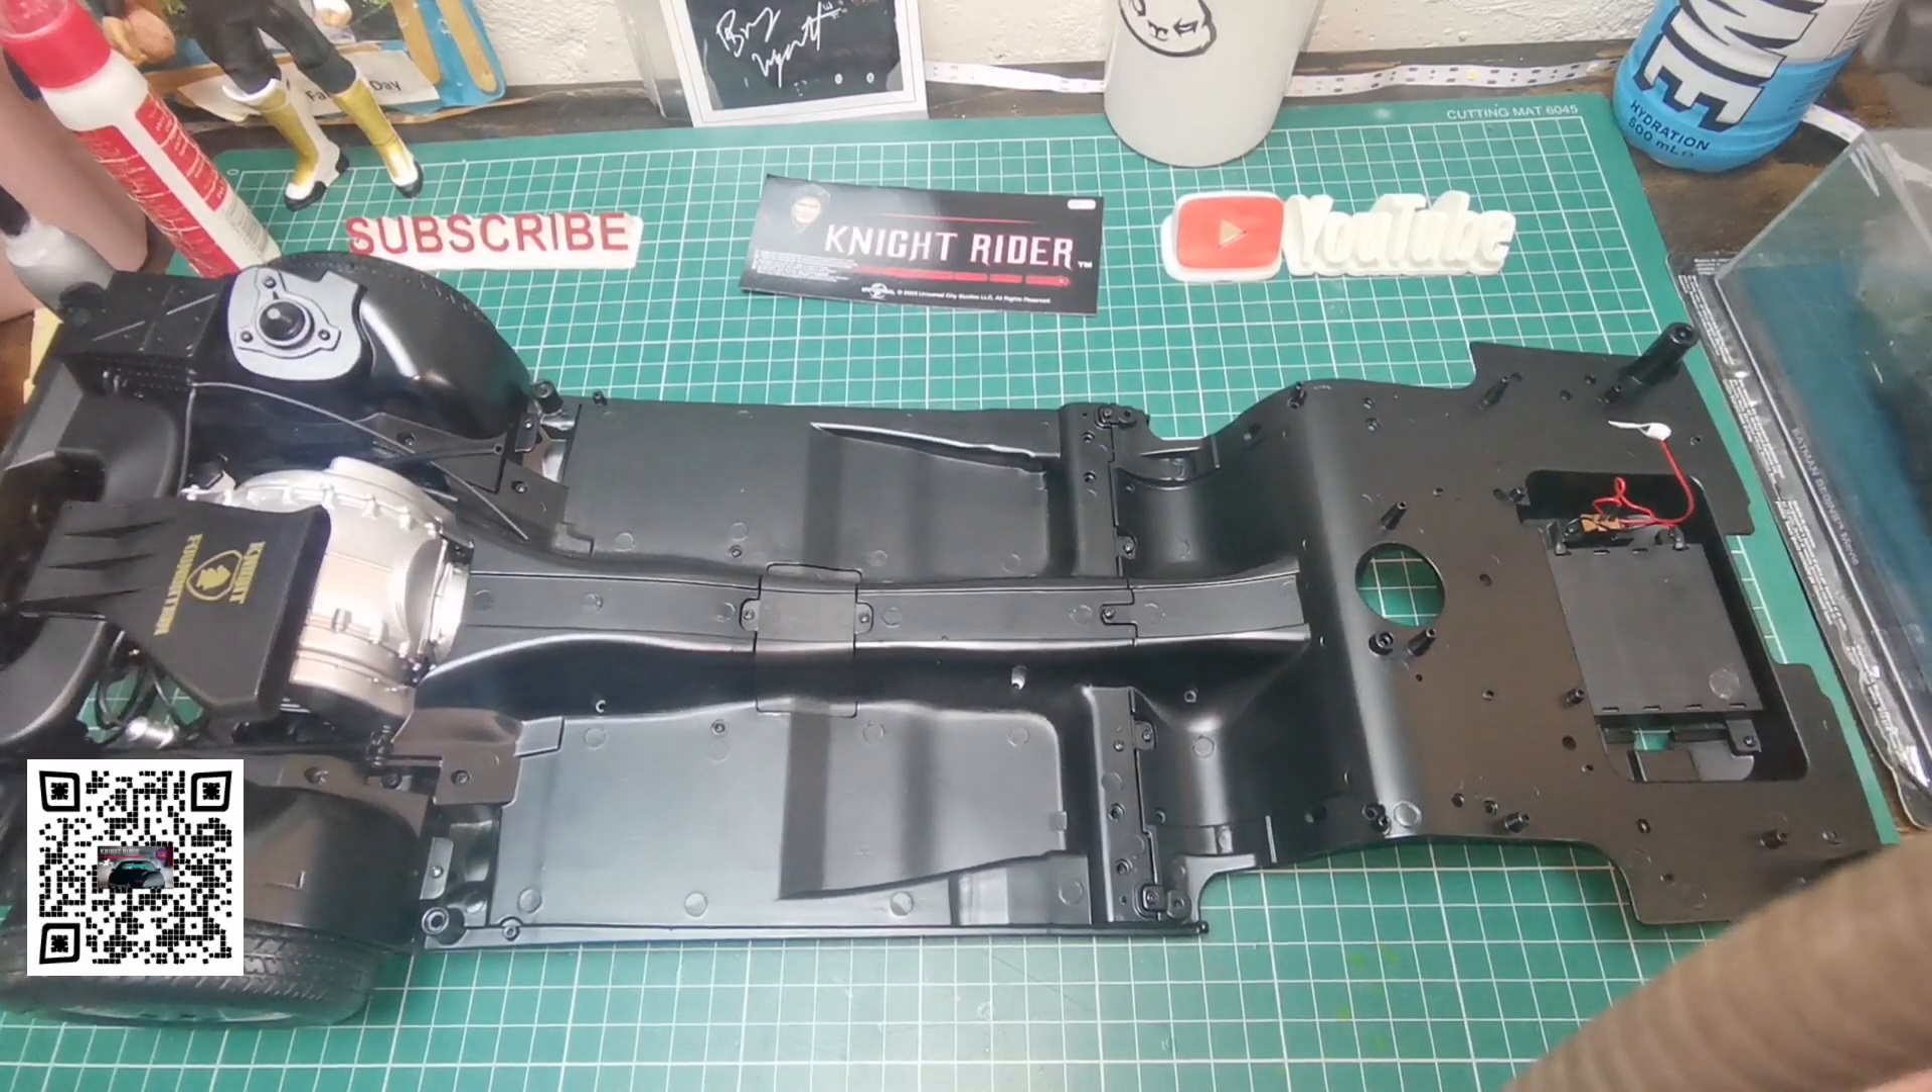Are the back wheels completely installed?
No.